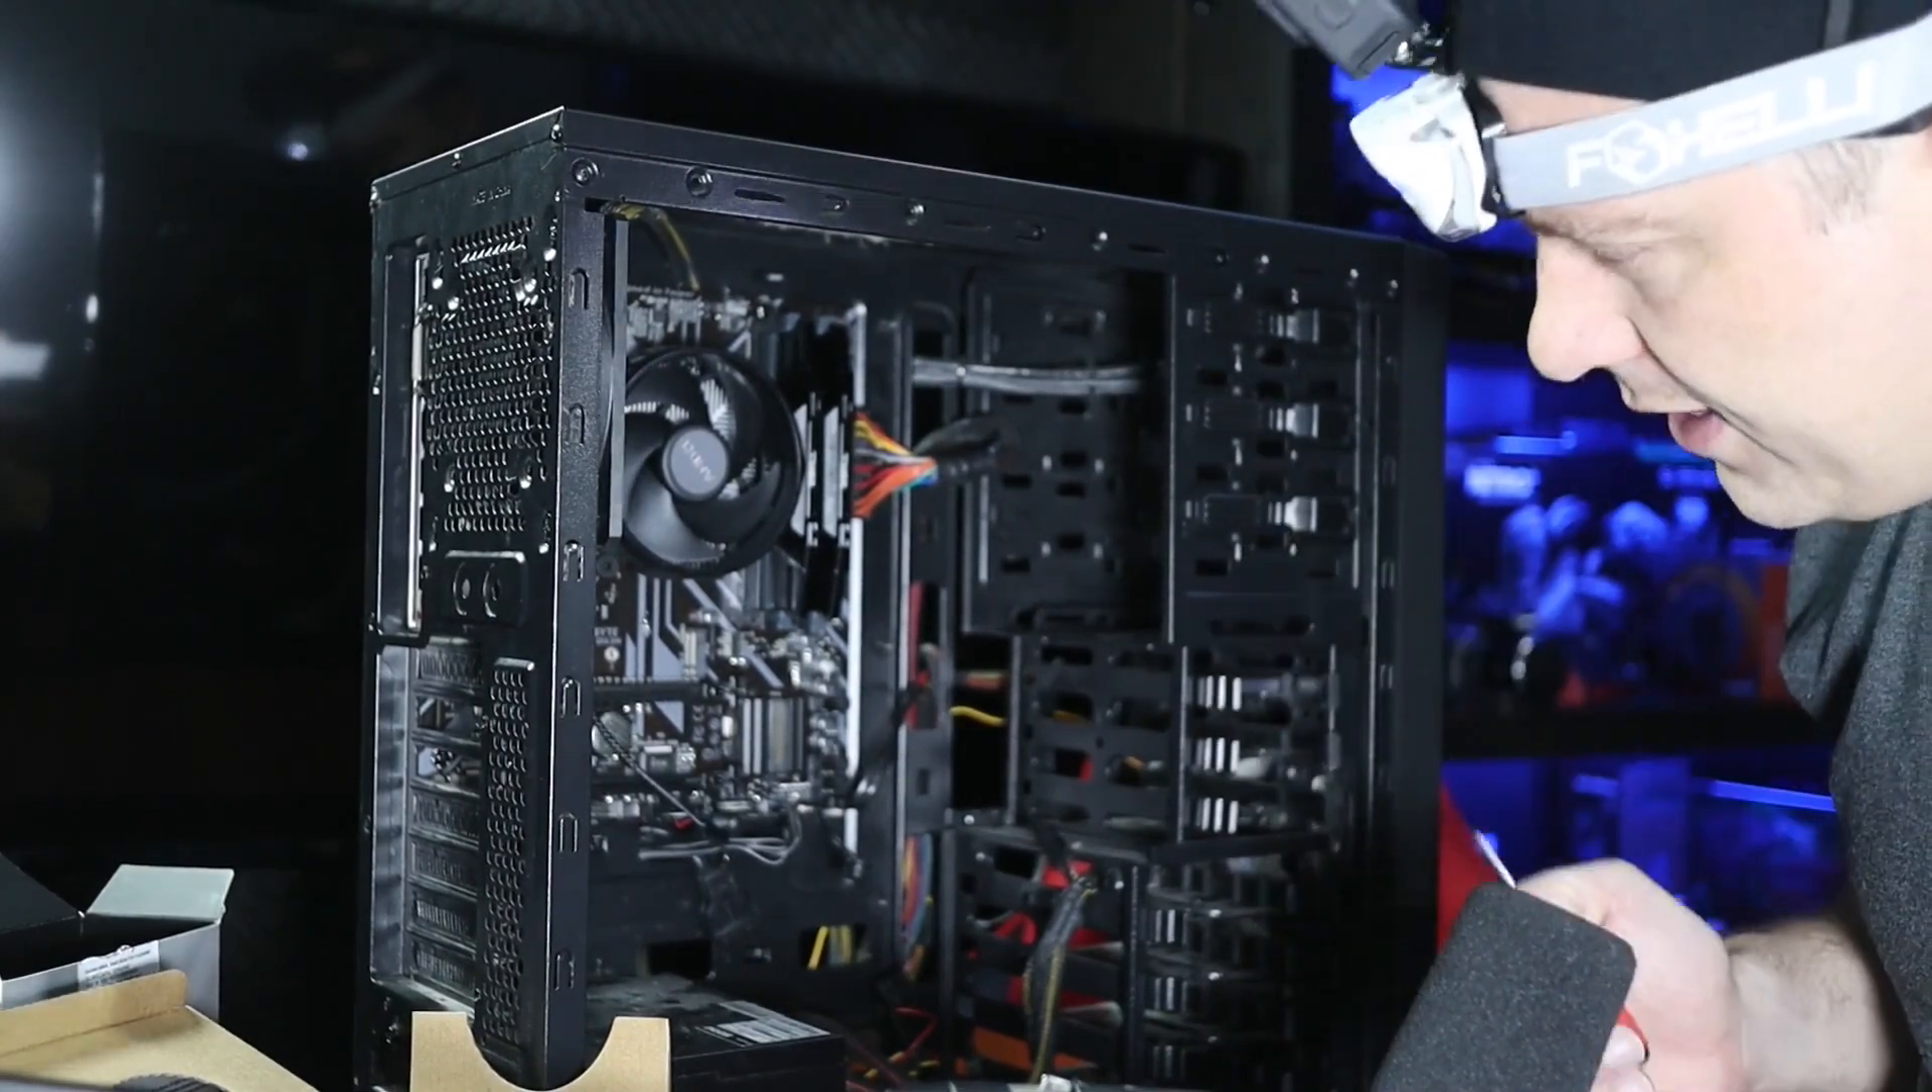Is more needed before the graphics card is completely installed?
Yes.